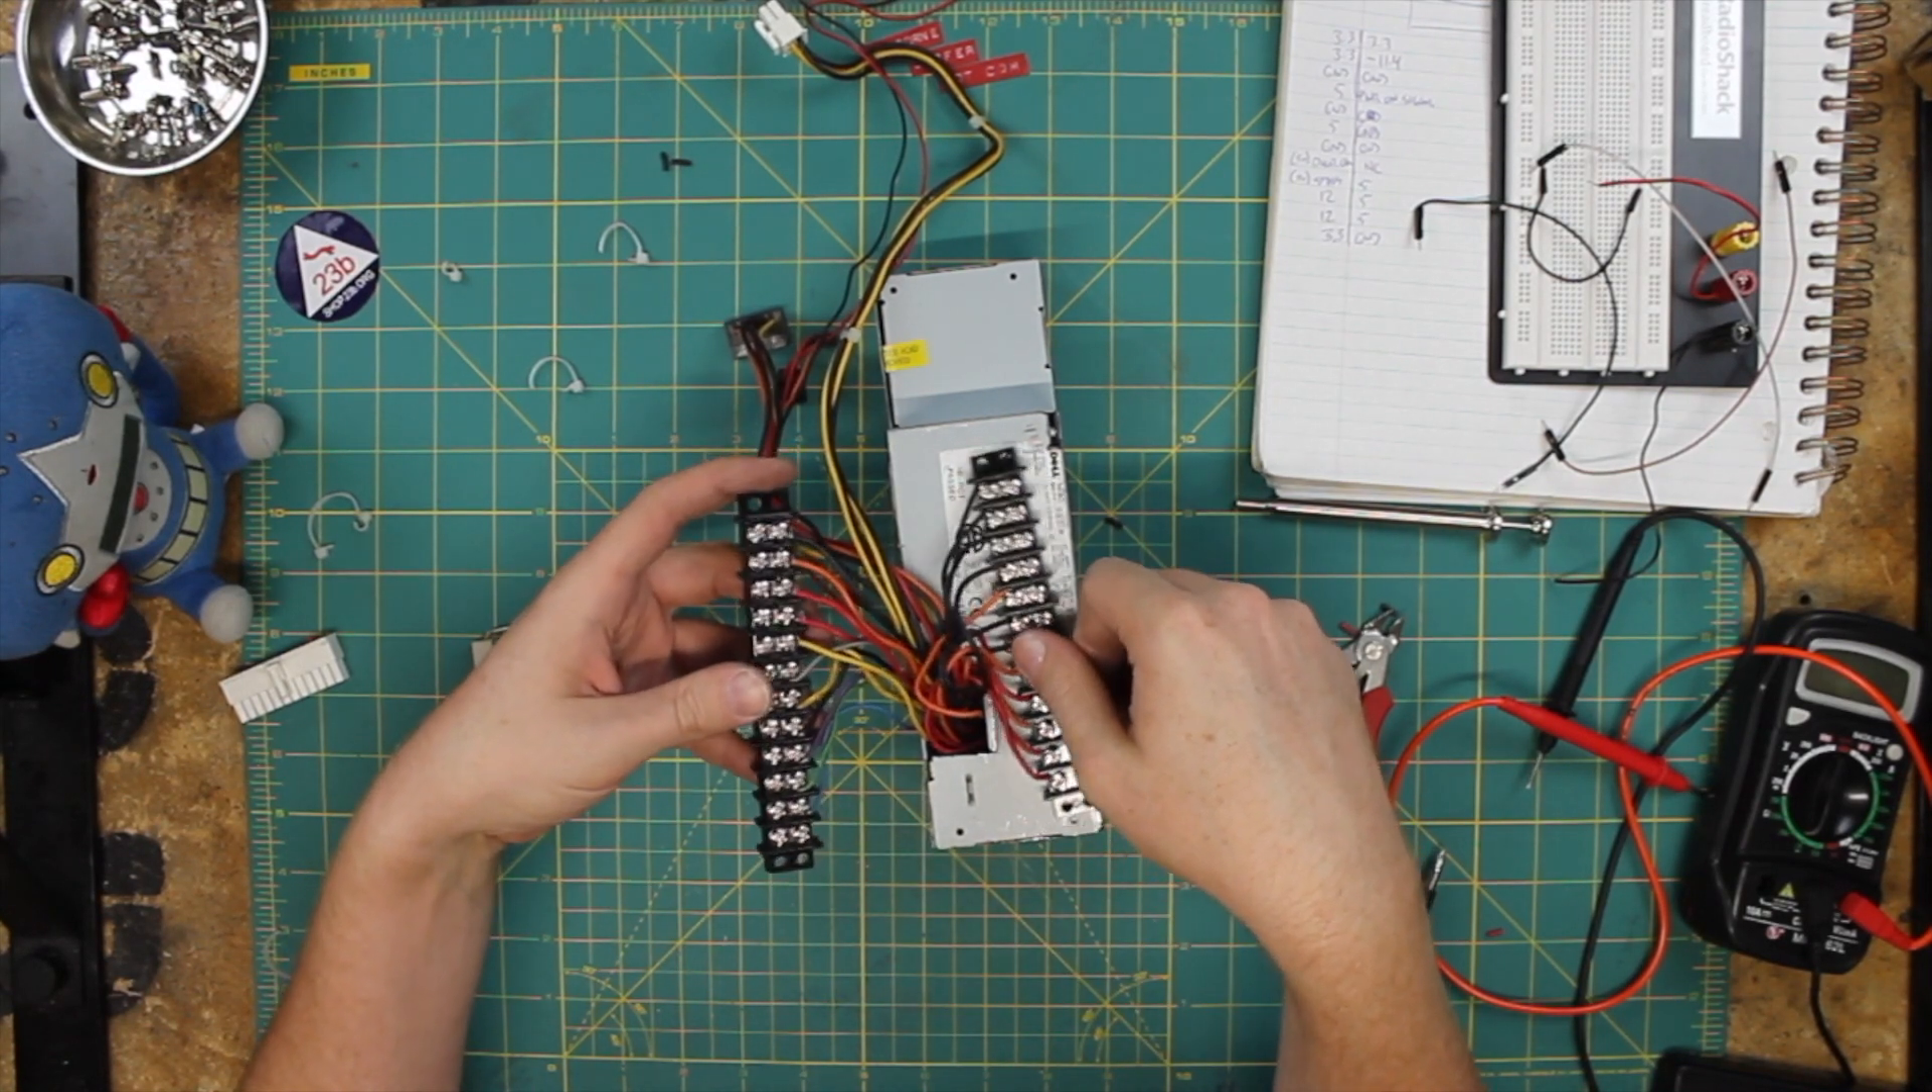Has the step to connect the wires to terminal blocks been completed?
Yes.